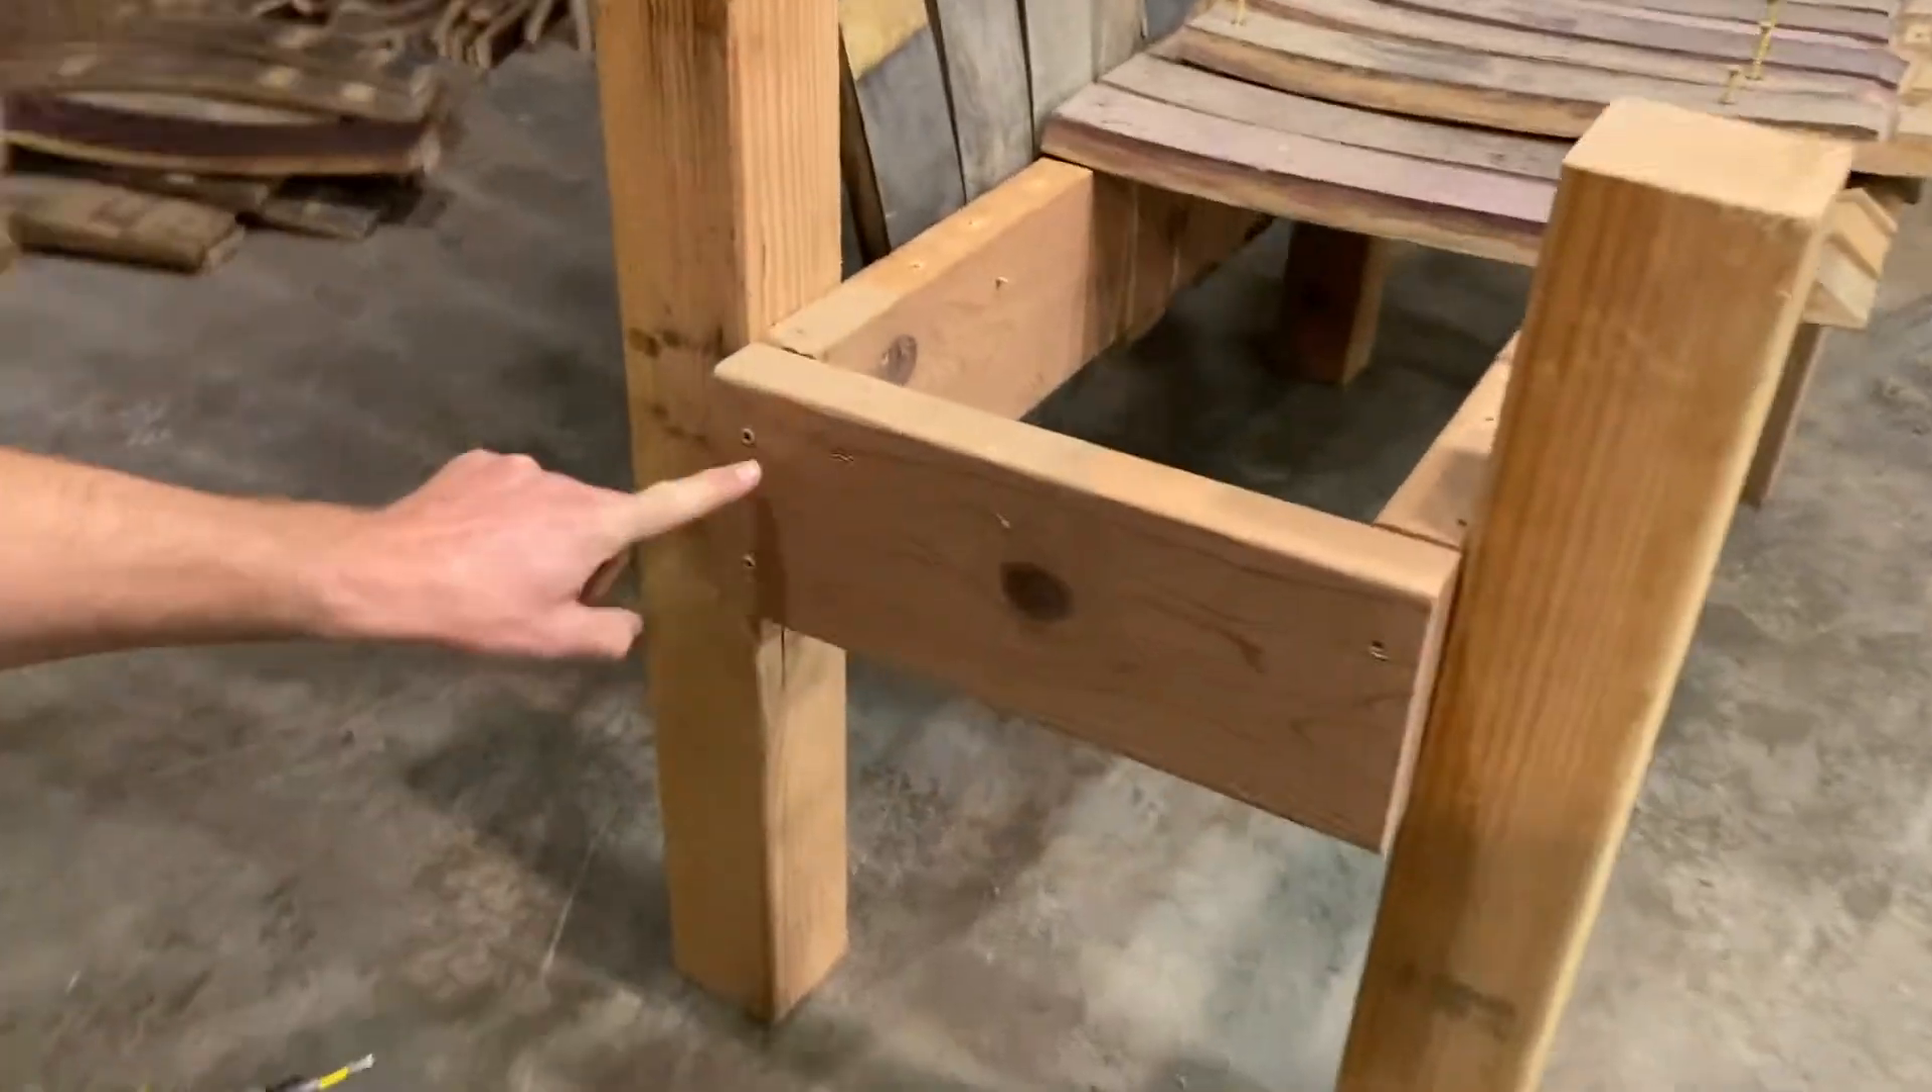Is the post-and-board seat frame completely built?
Yes.